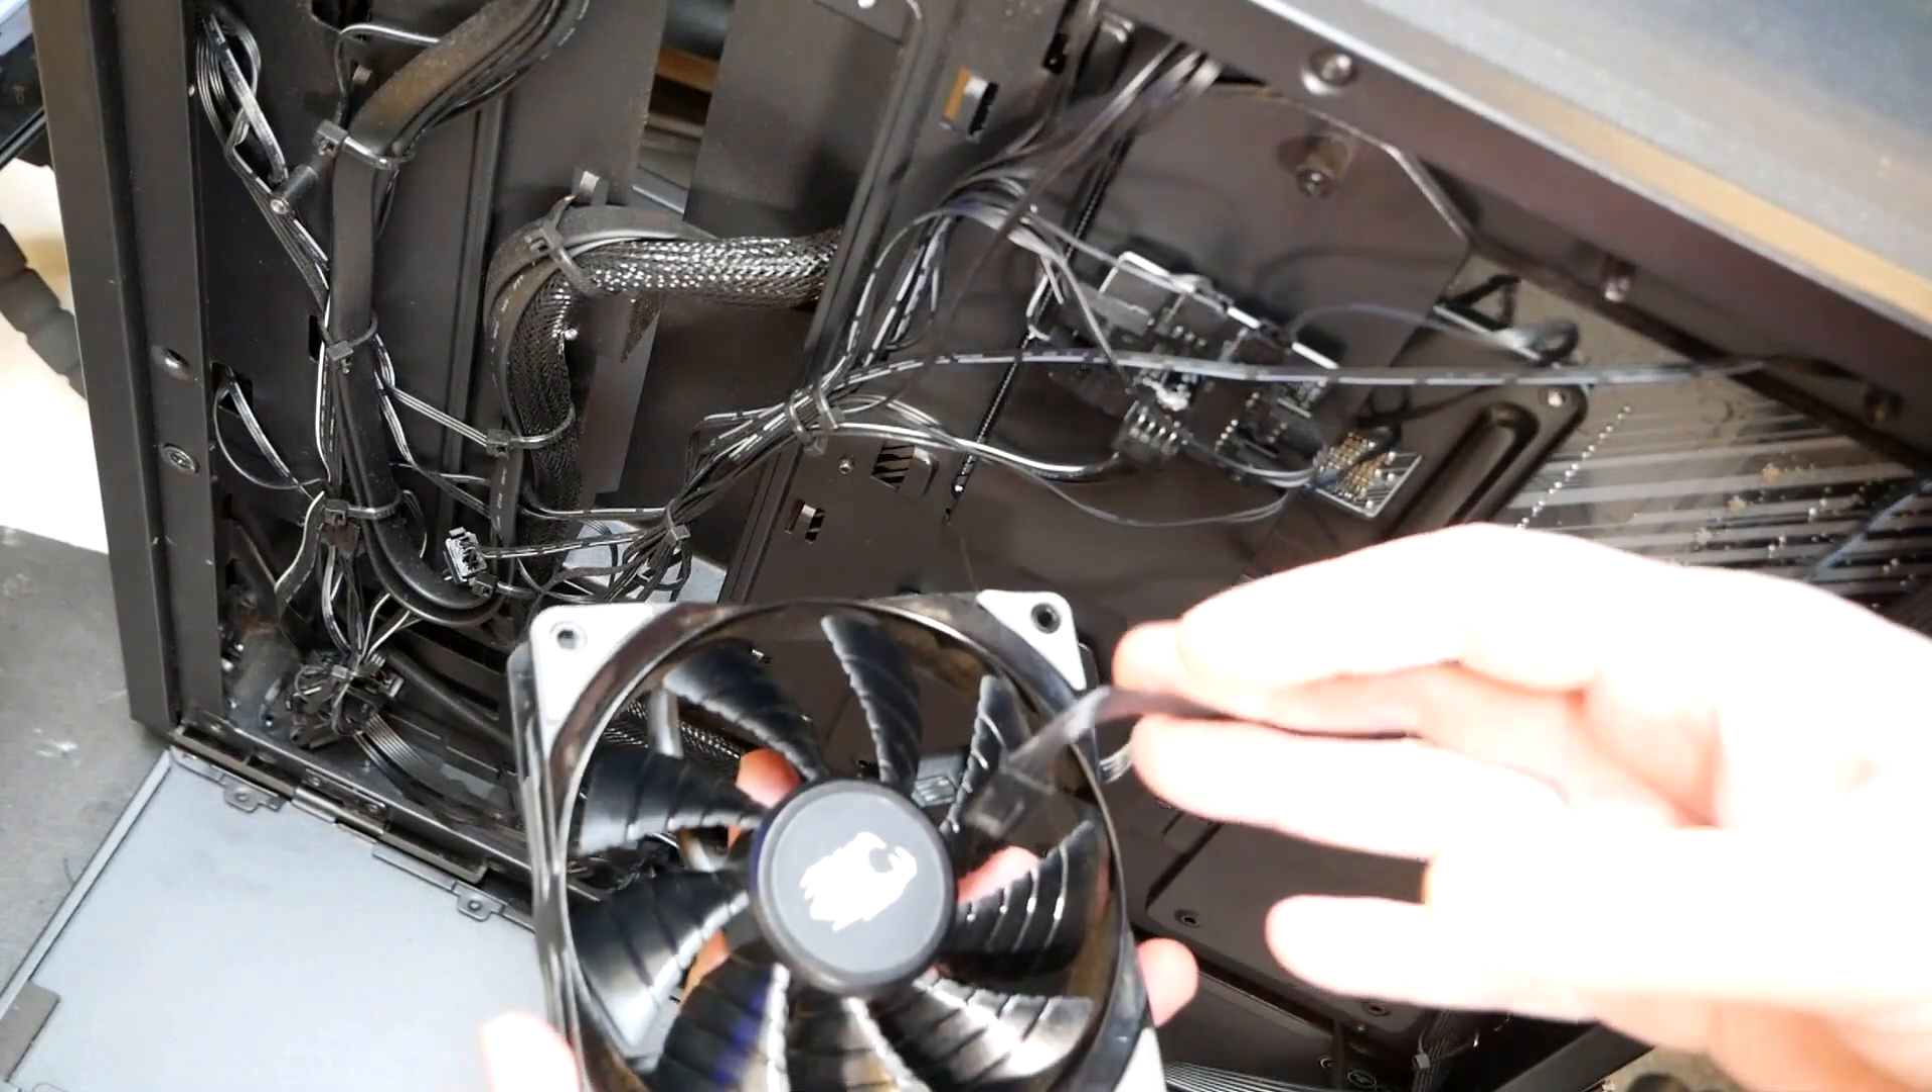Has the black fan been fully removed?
Yes.